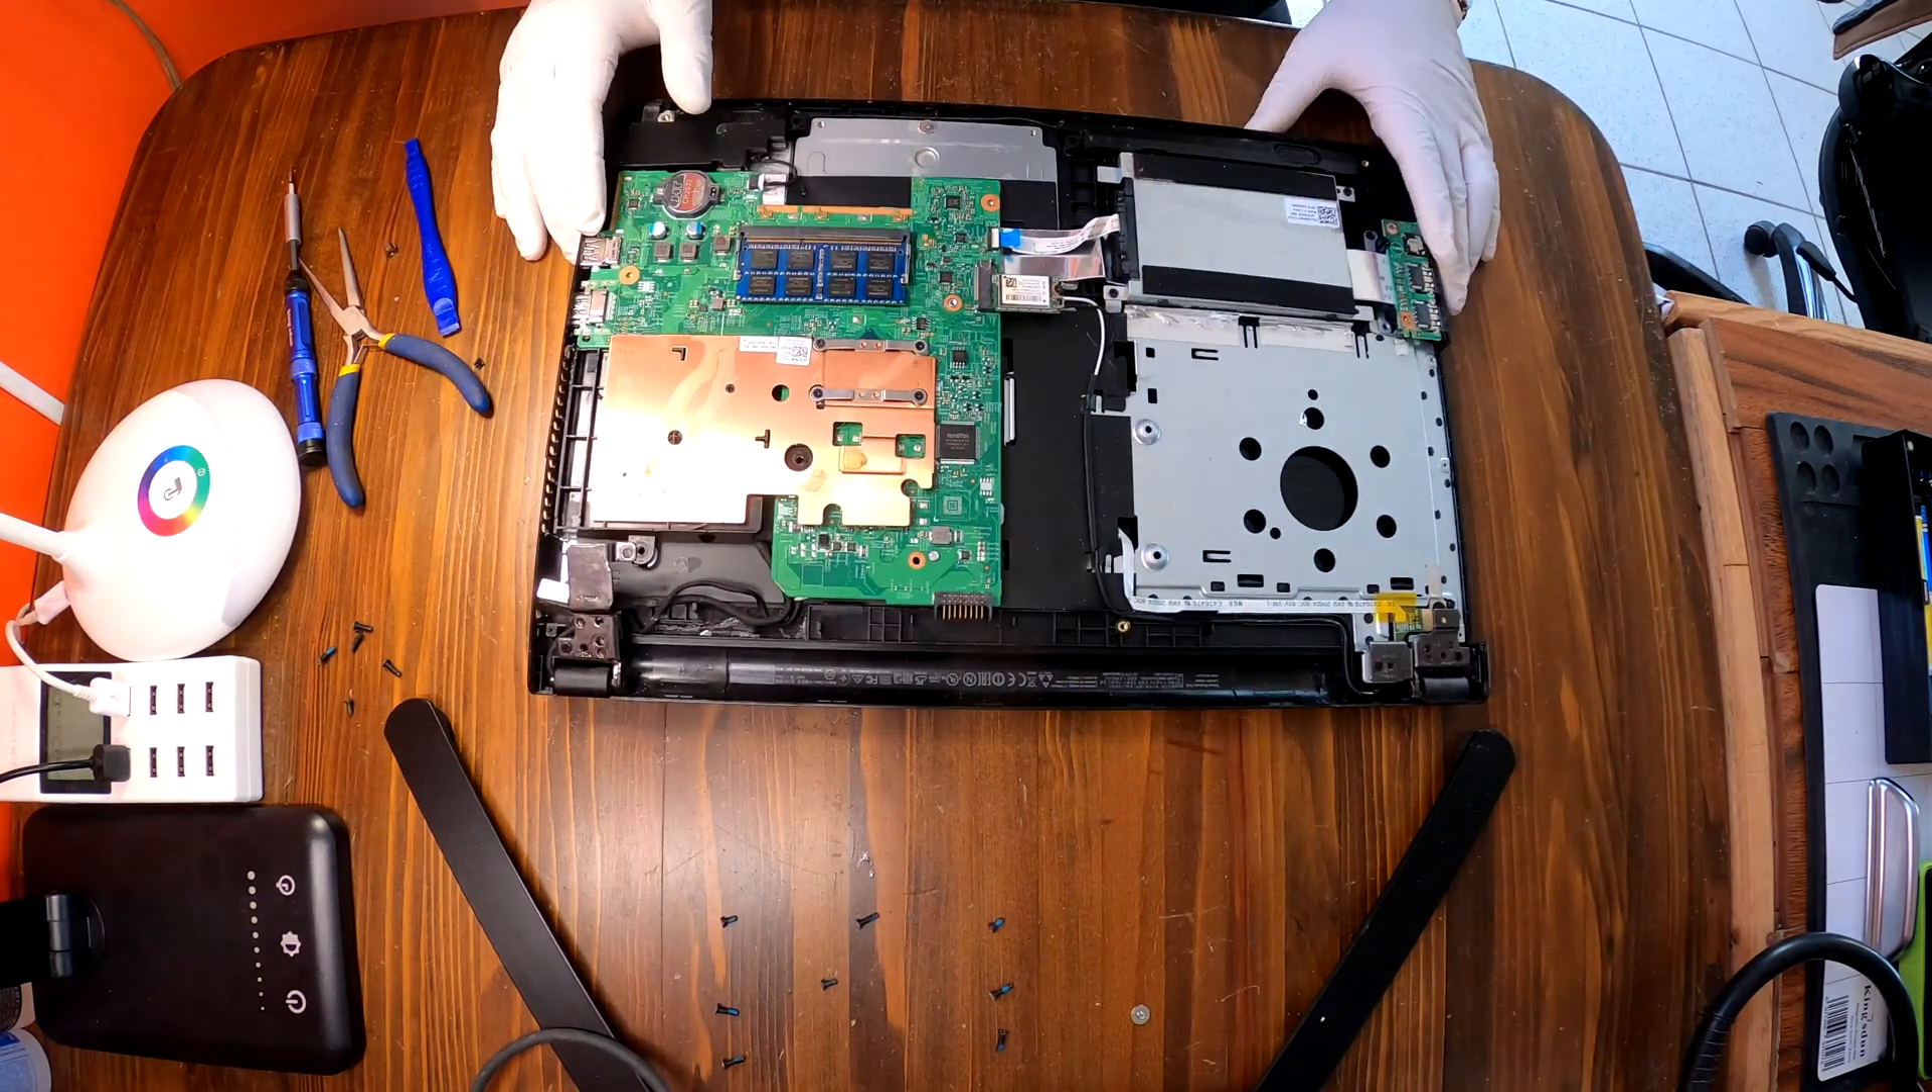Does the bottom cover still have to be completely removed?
No.